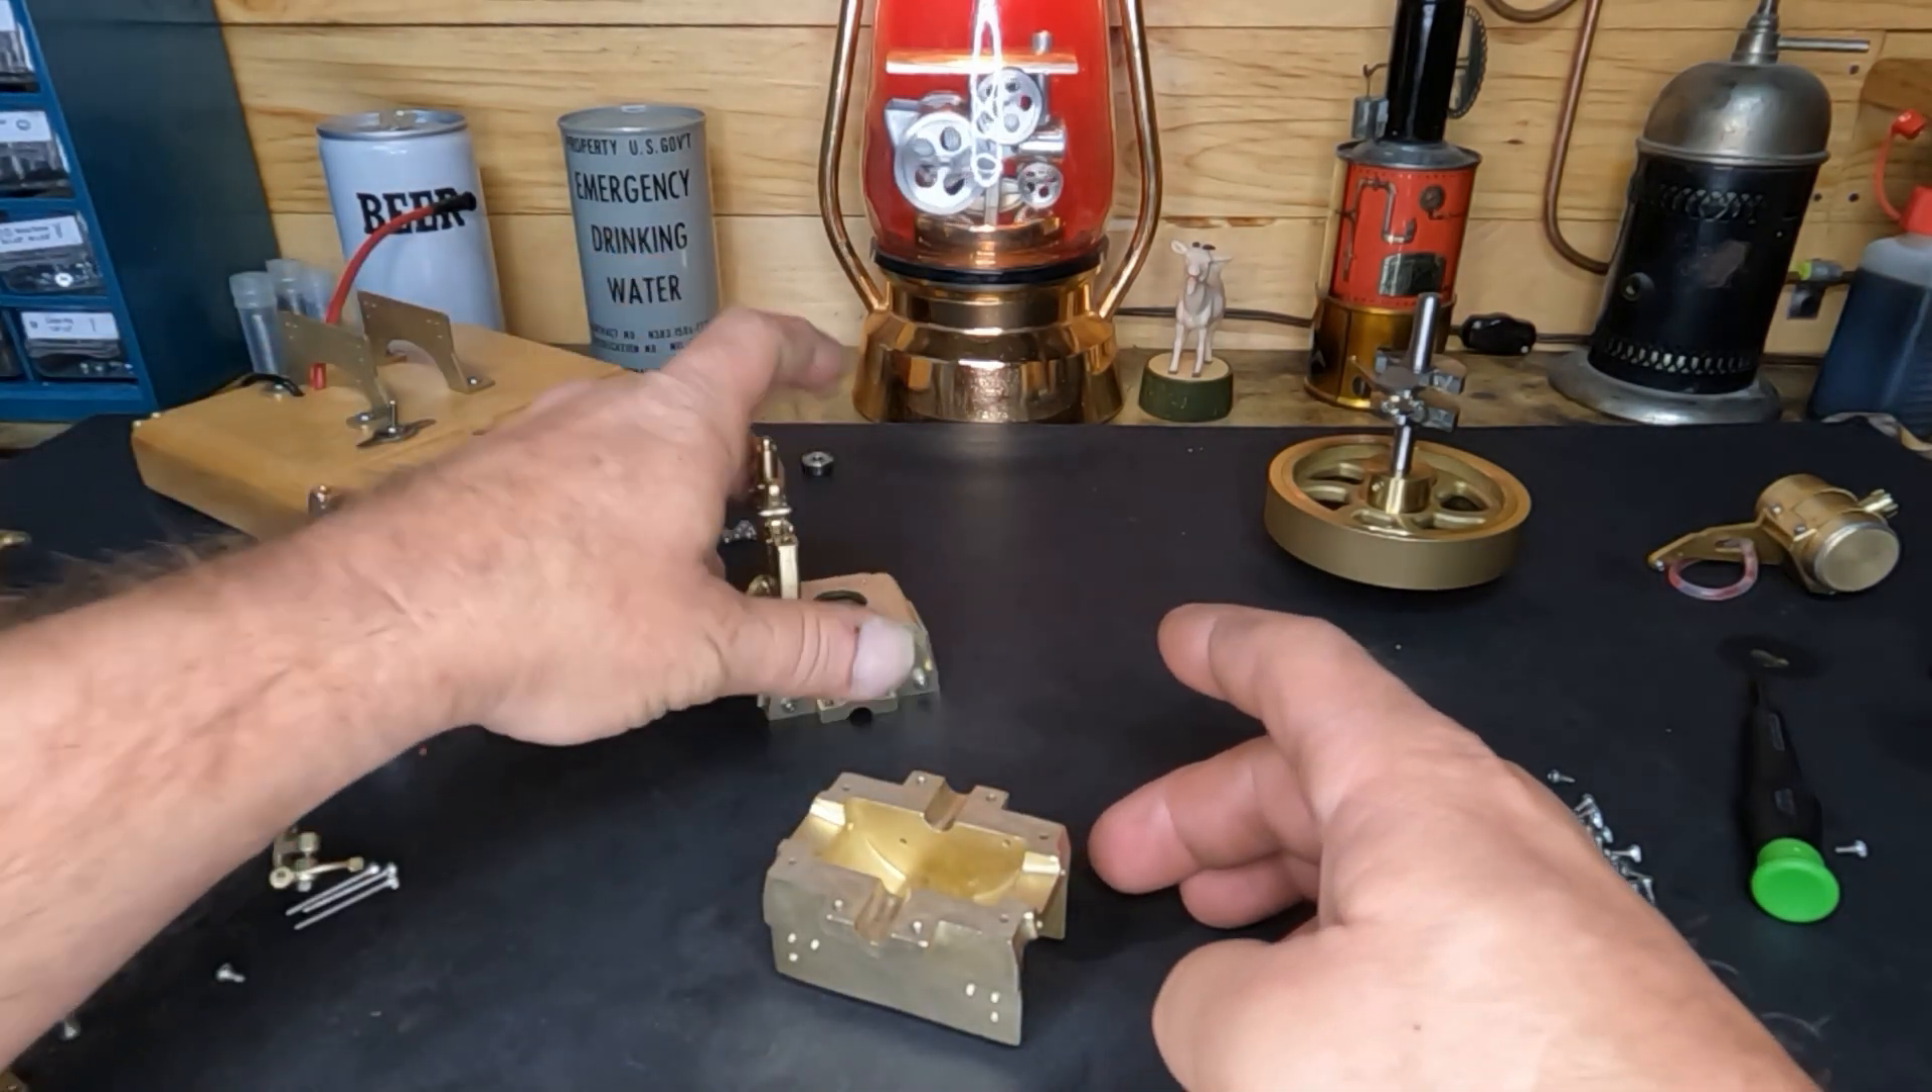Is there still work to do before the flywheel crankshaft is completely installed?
Yes.